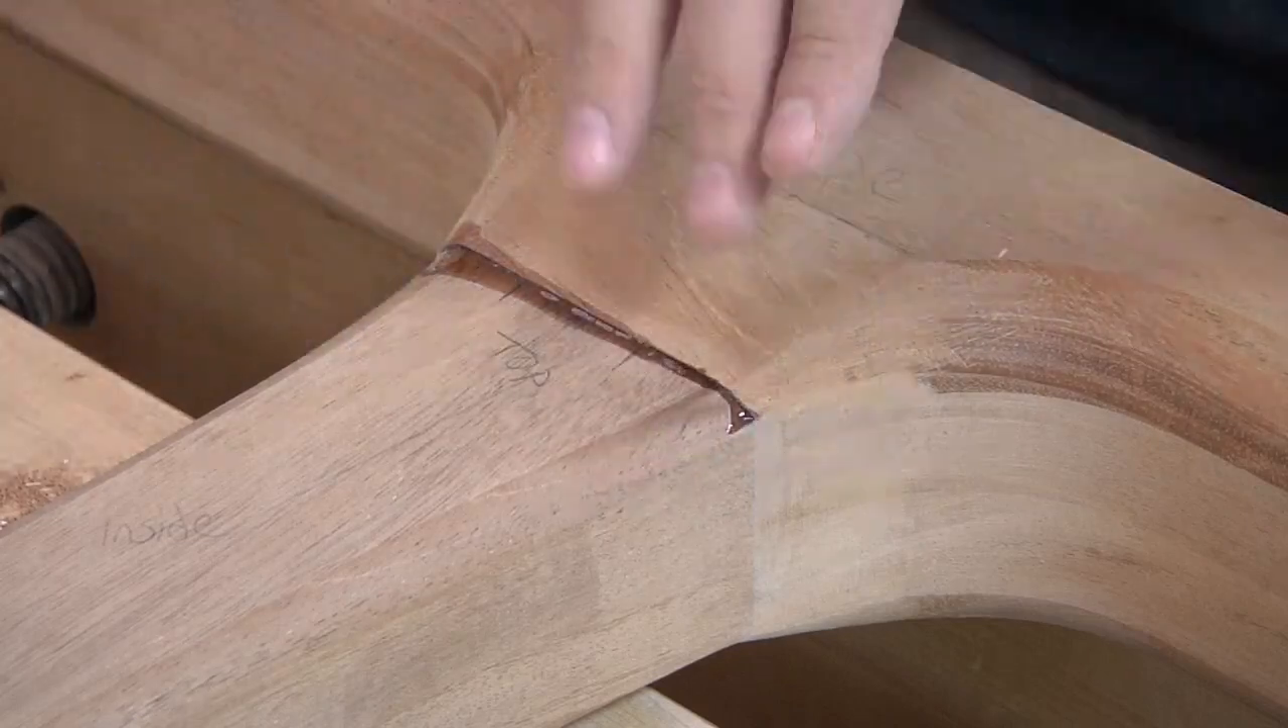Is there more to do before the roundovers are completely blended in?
Yes.